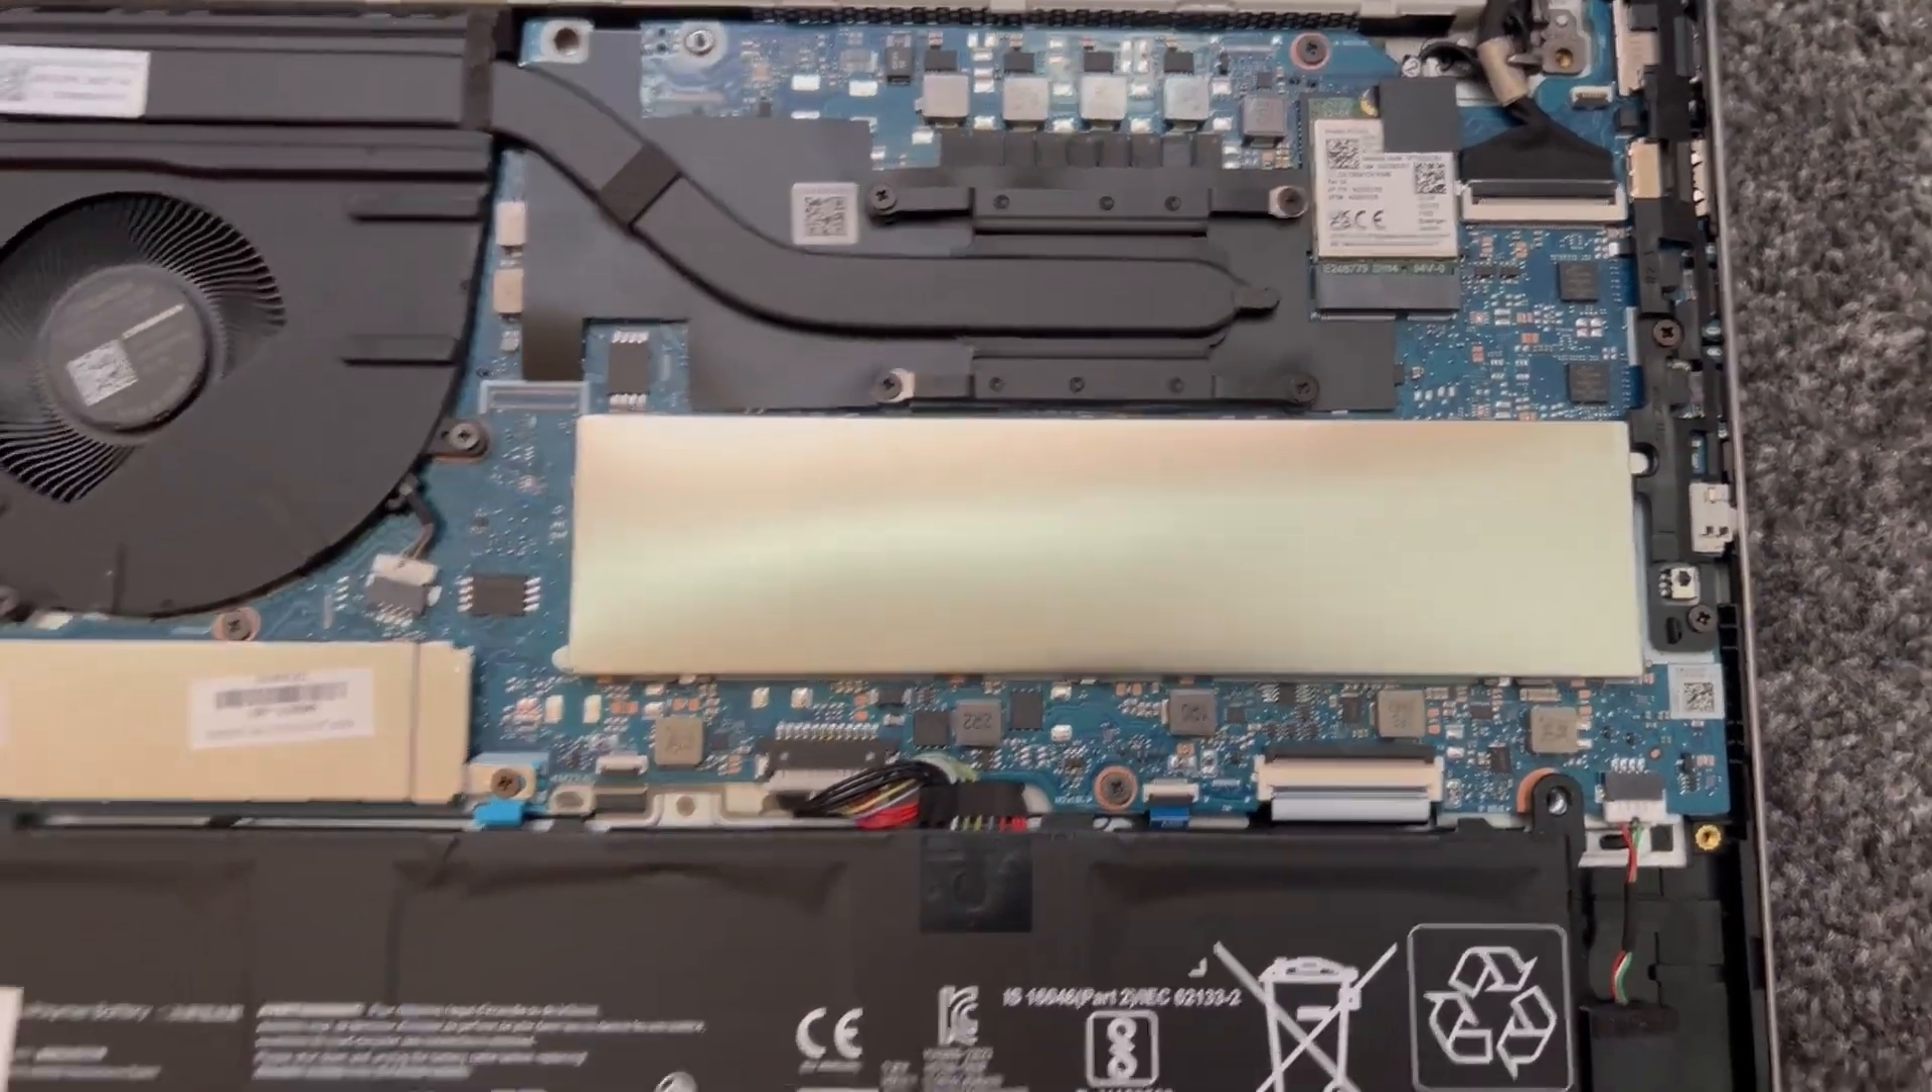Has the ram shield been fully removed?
No.